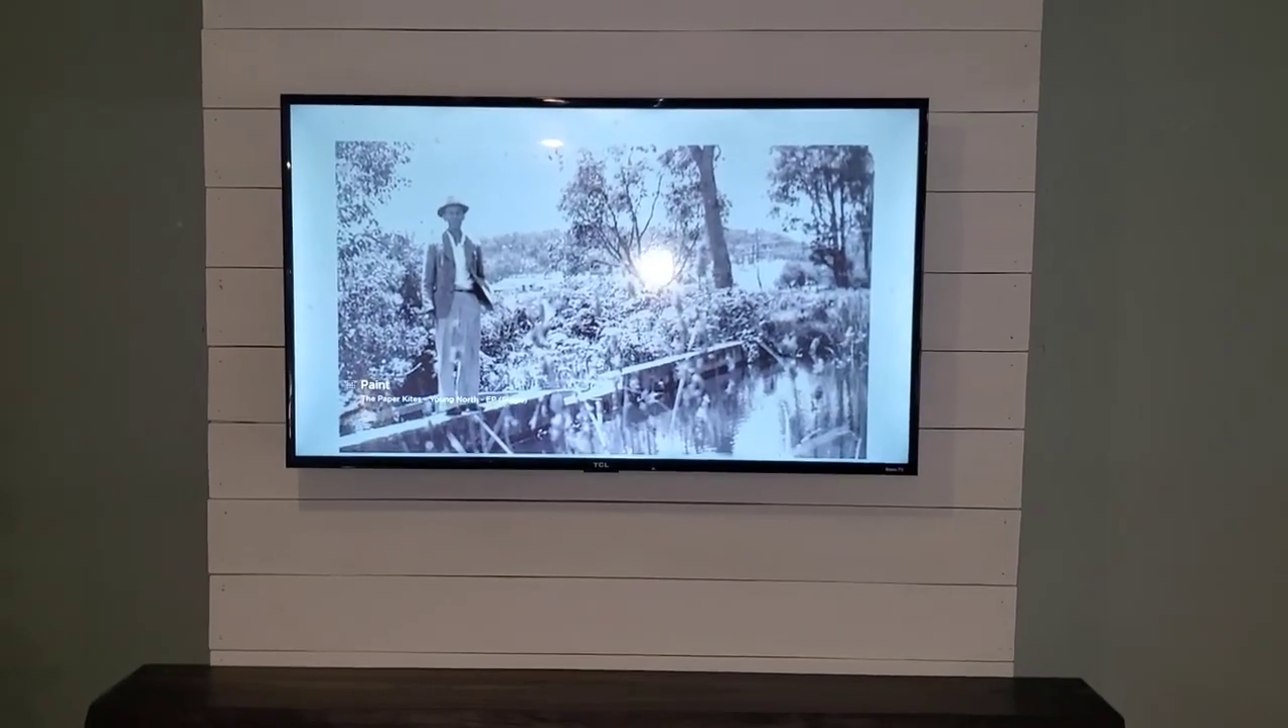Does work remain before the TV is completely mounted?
No.